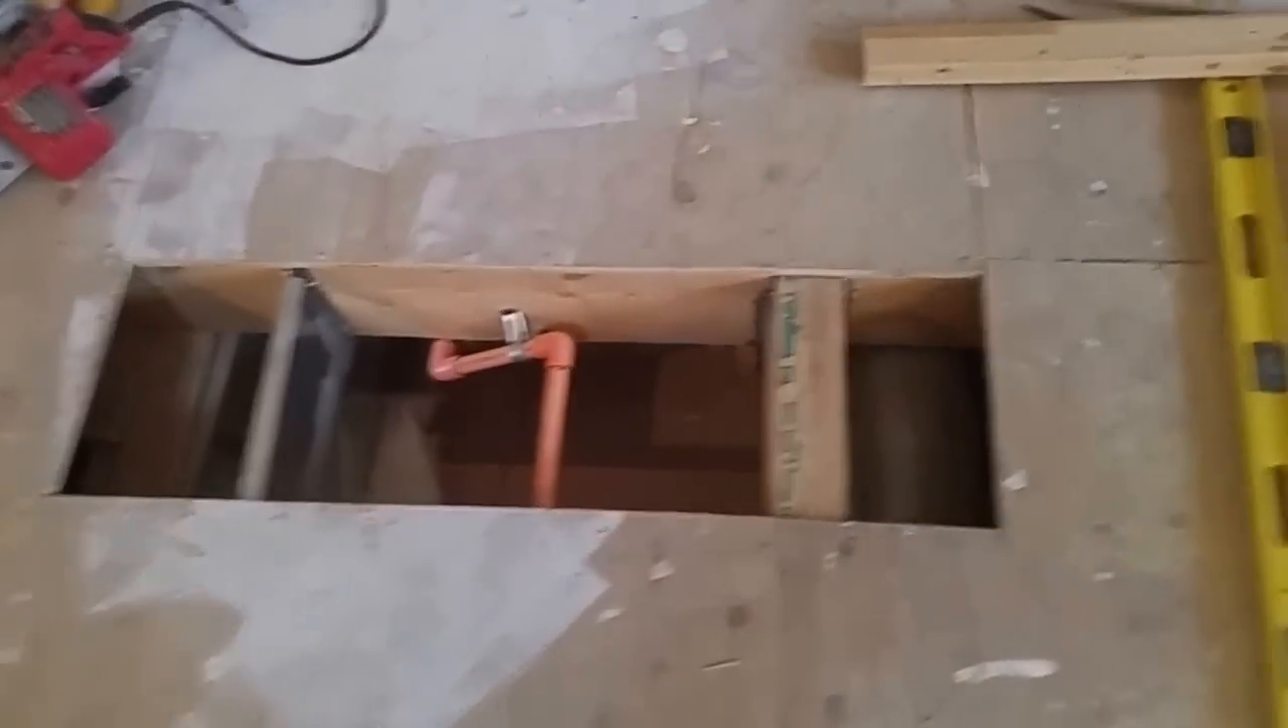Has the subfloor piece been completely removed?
Yes.